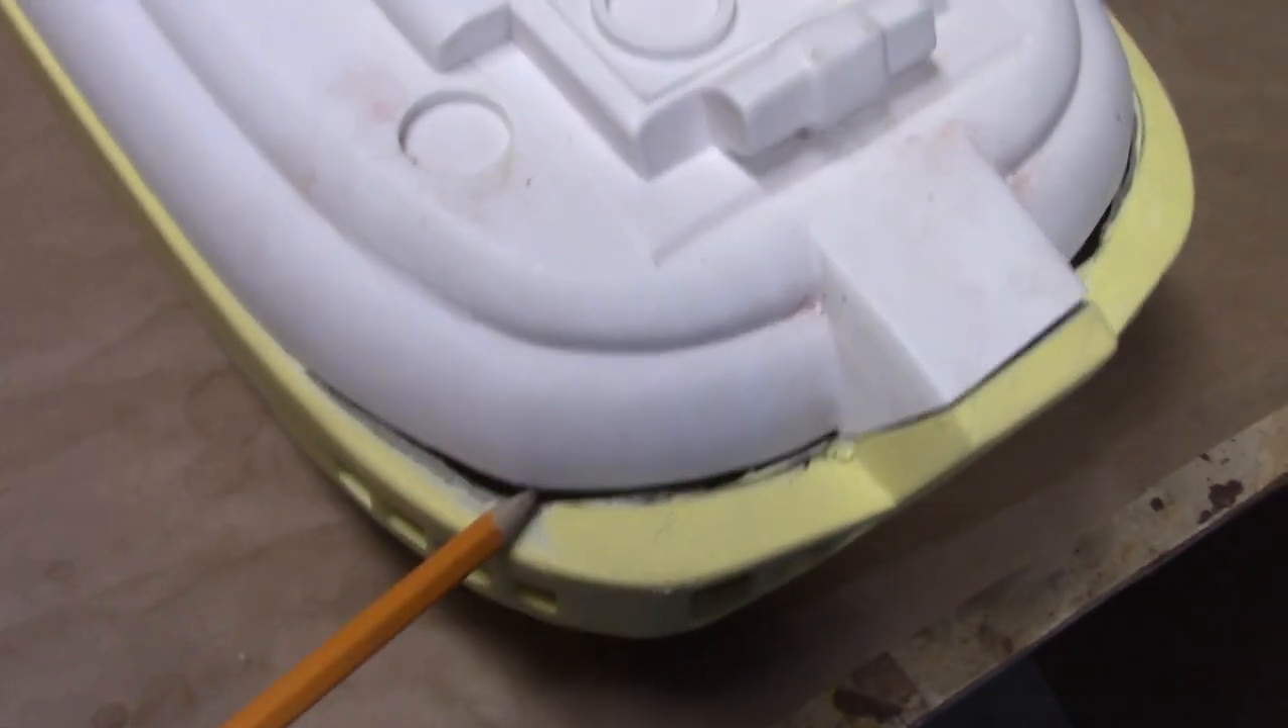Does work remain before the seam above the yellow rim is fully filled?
Yes.